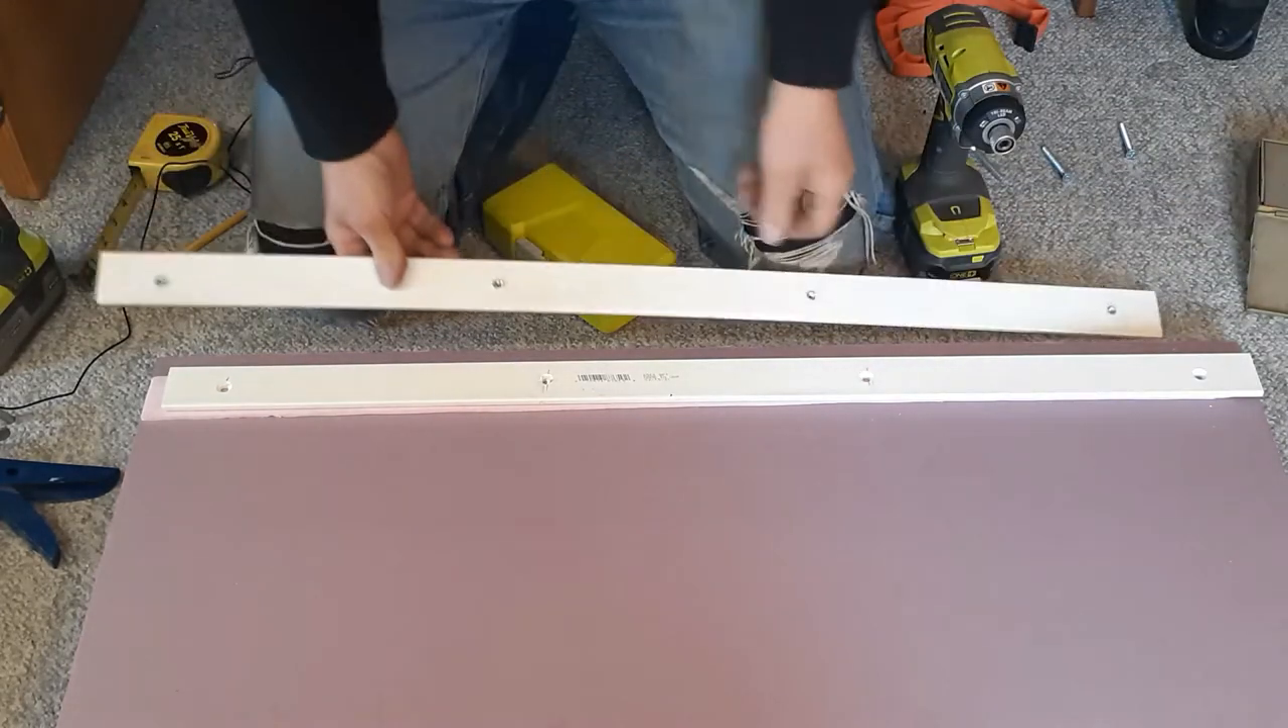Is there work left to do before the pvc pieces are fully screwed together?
Yes.